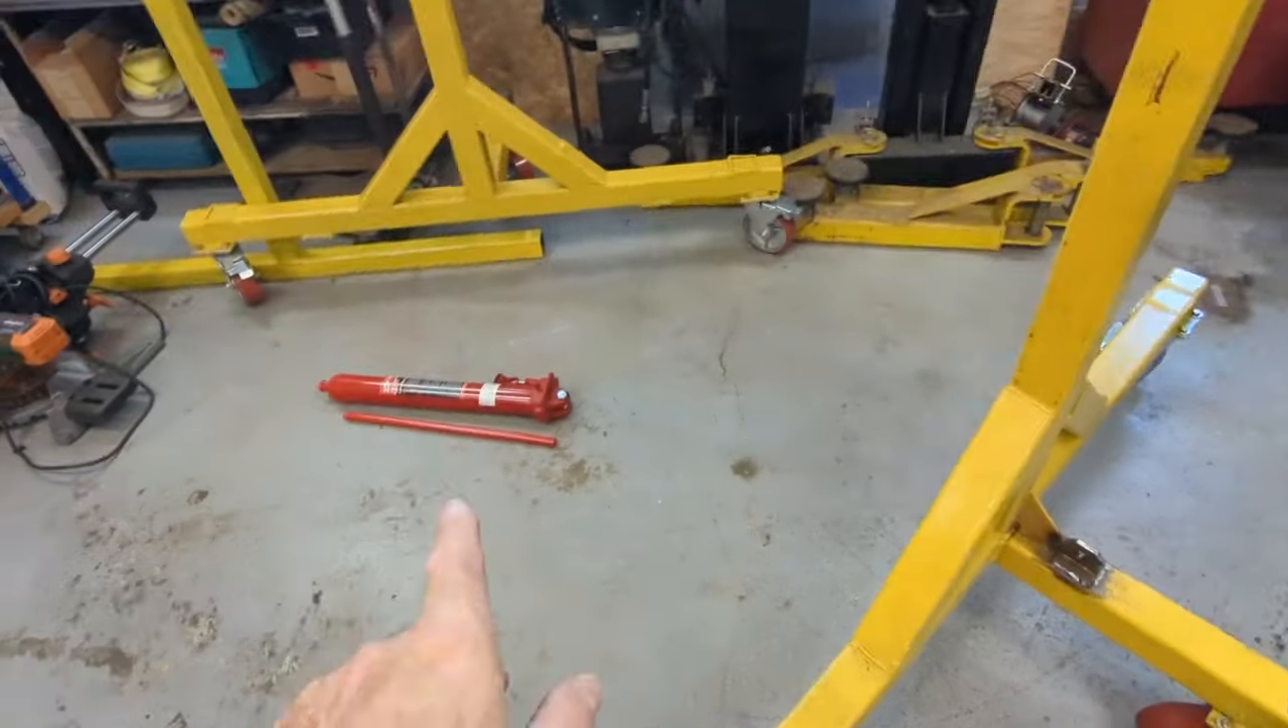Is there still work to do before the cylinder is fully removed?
No.